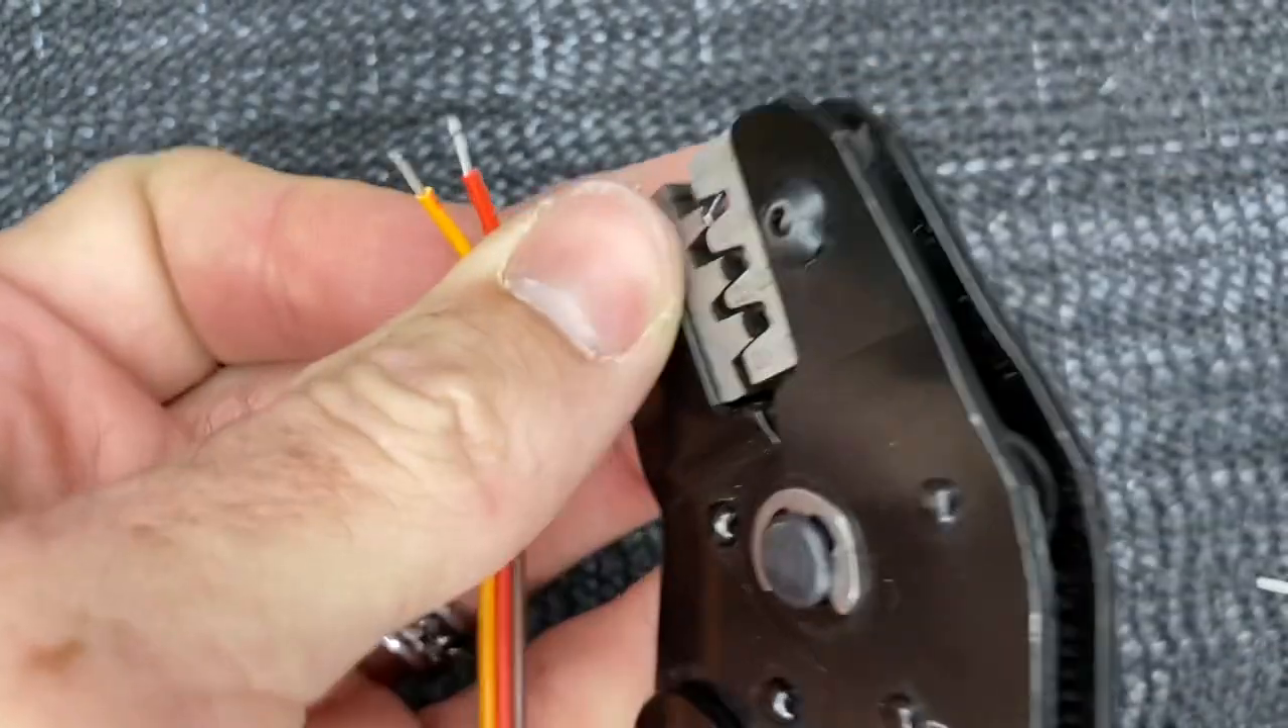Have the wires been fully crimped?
No.